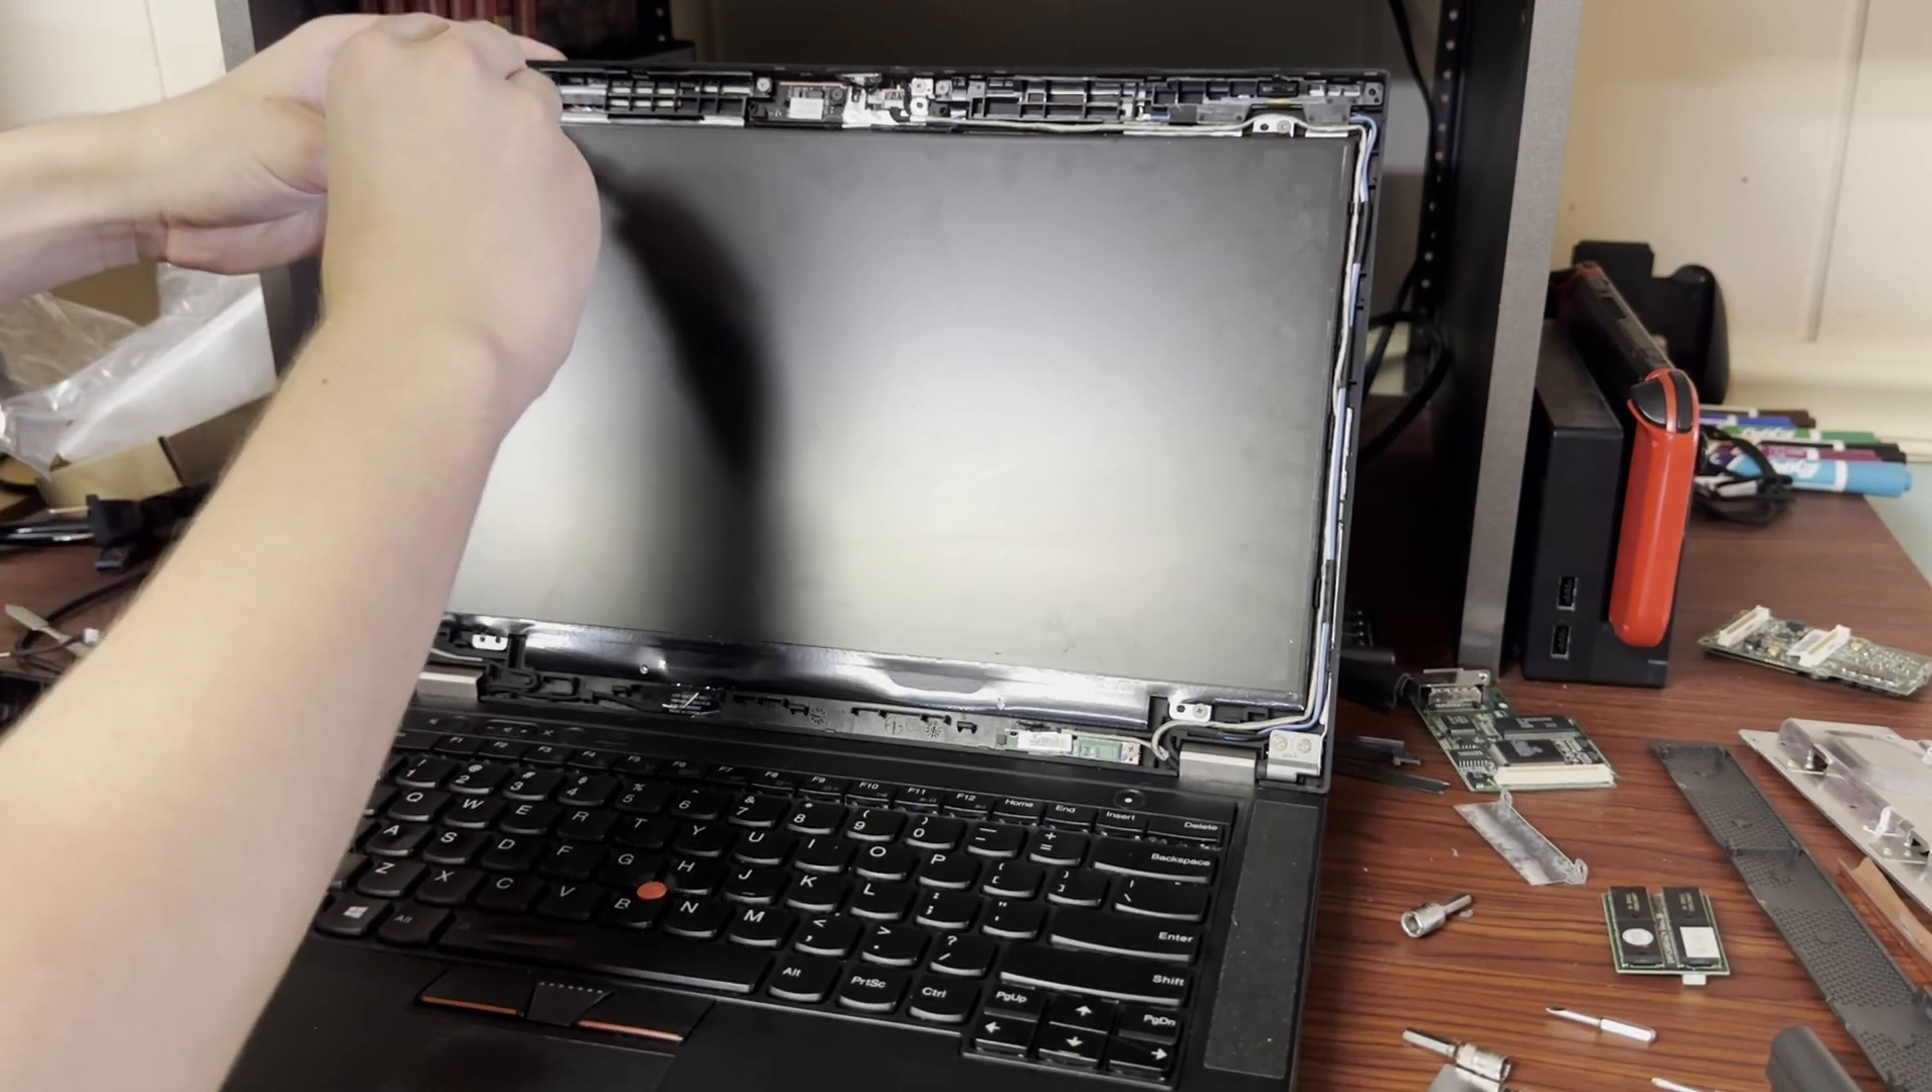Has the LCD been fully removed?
No.